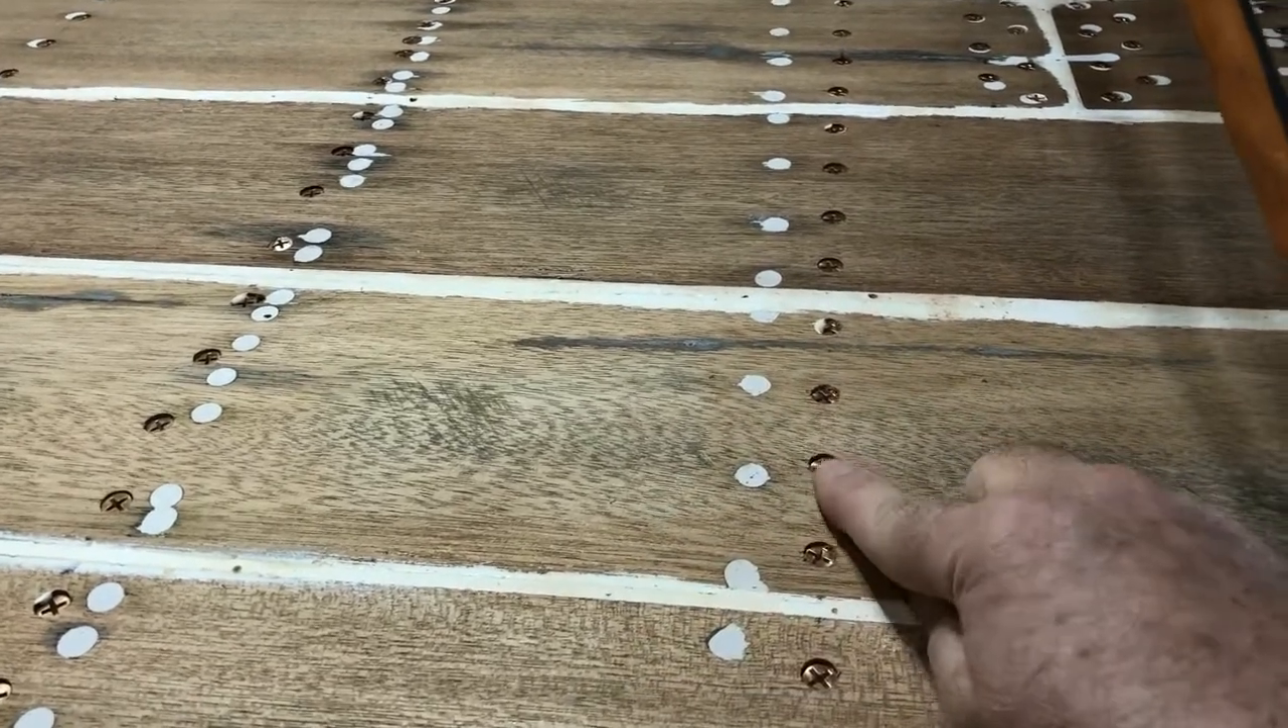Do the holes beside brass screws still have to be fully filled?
No.